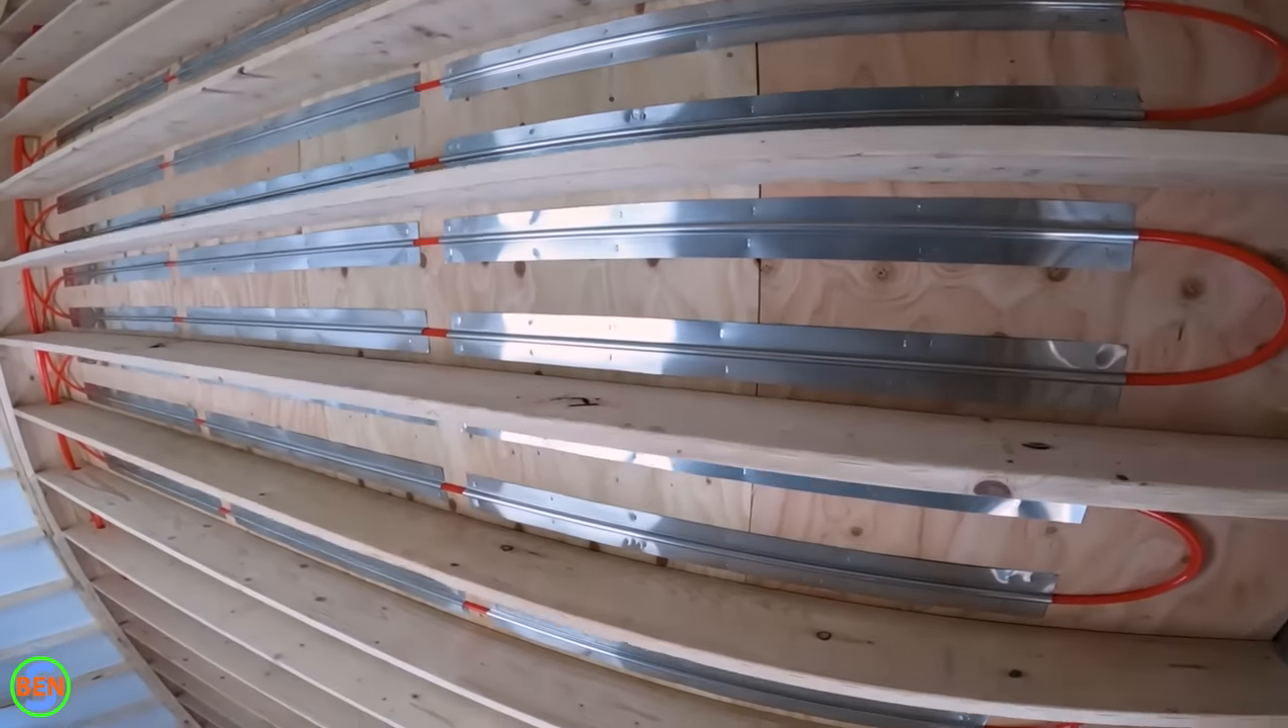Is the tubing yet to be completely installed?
No.